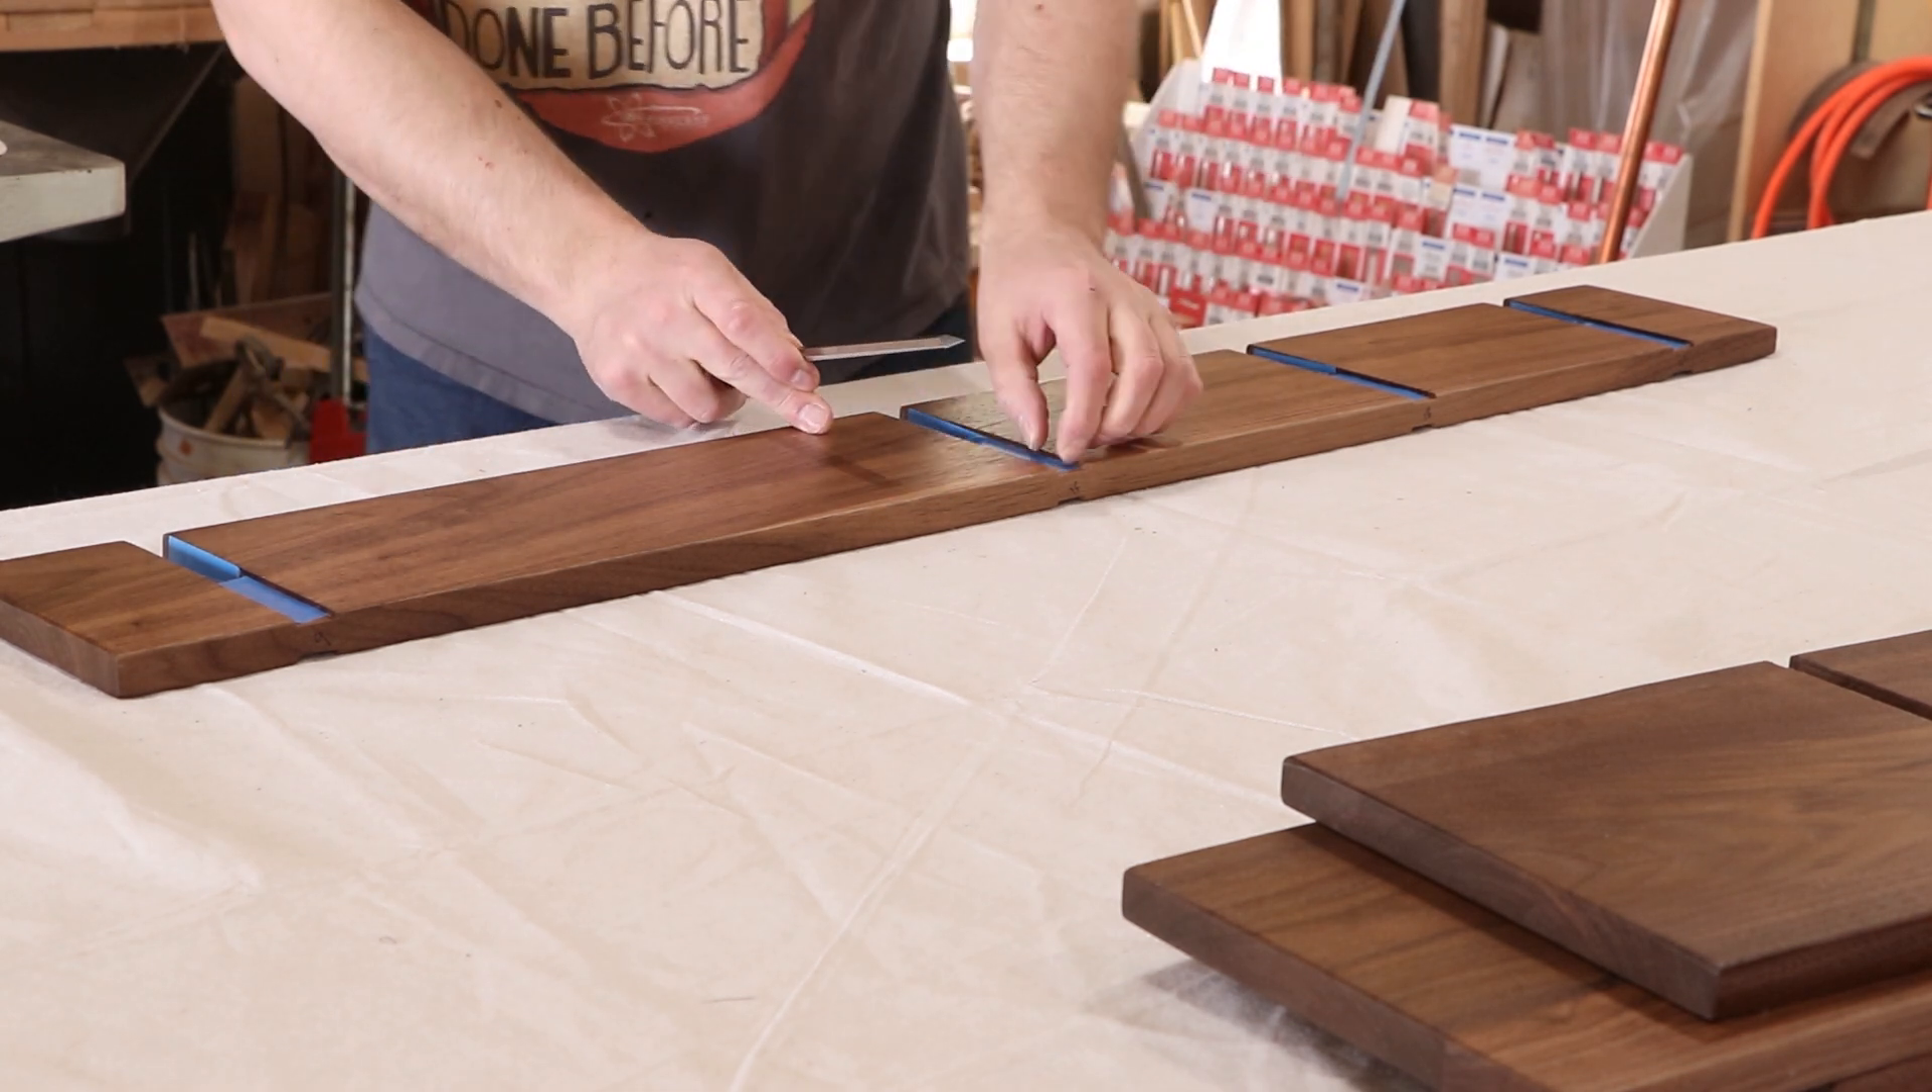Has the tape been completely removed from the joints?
No.